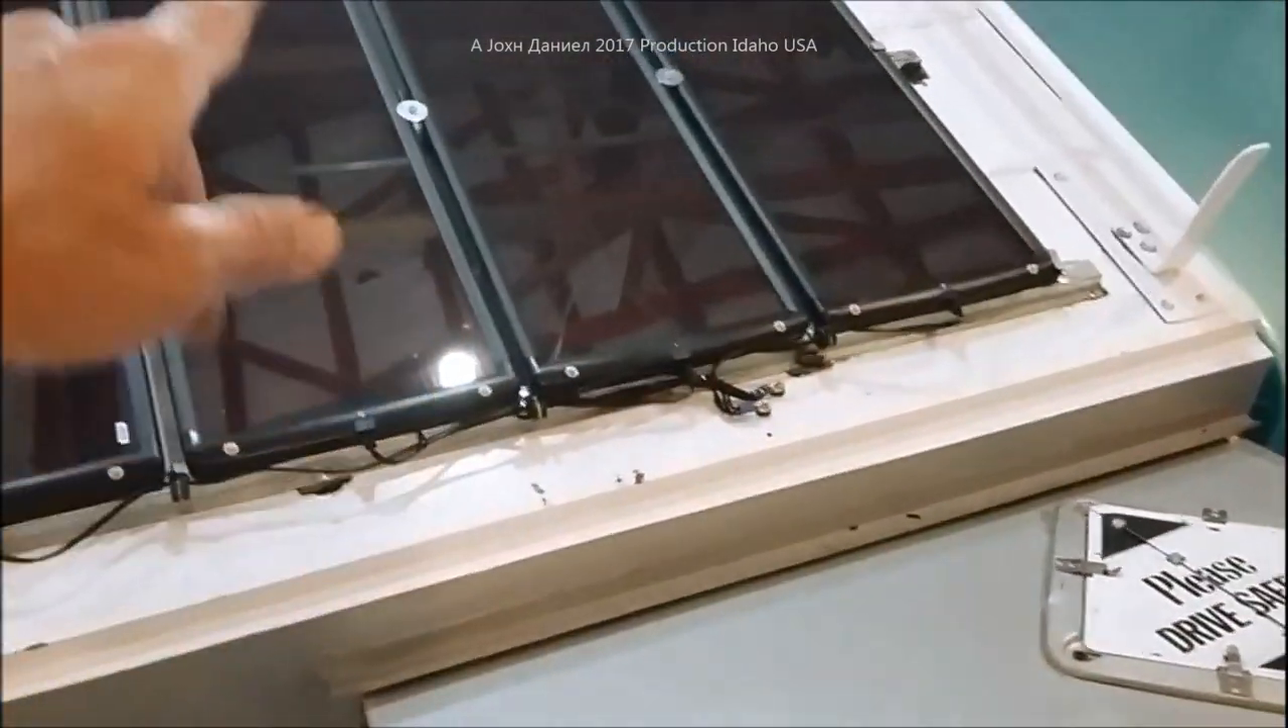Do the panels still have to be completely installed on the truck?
No.